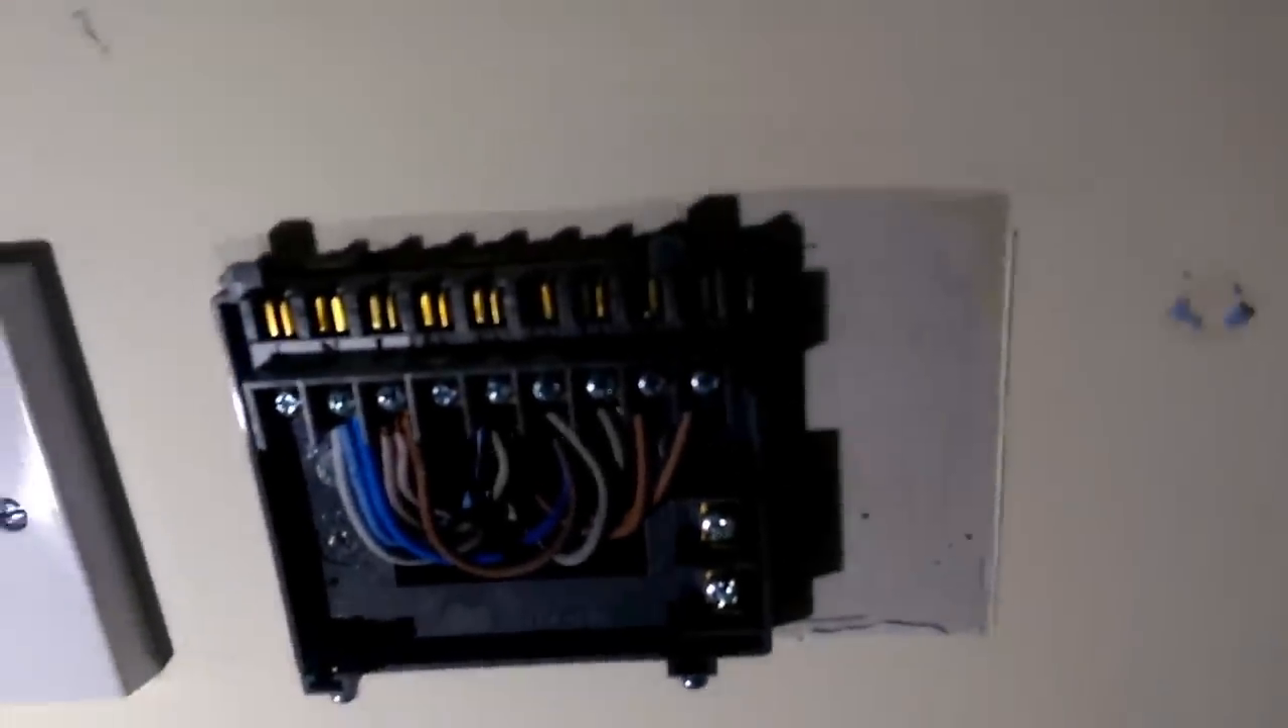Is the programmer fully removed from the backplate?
Yes.